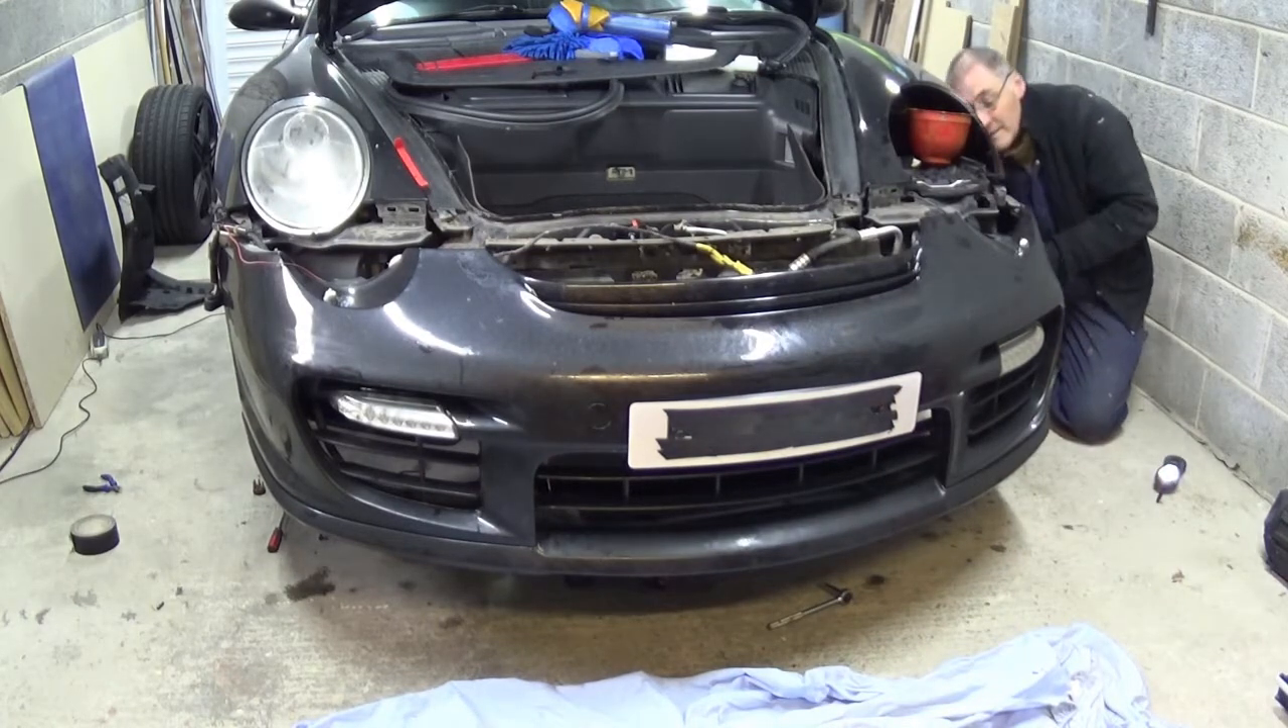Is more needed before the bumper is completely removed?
Yes.